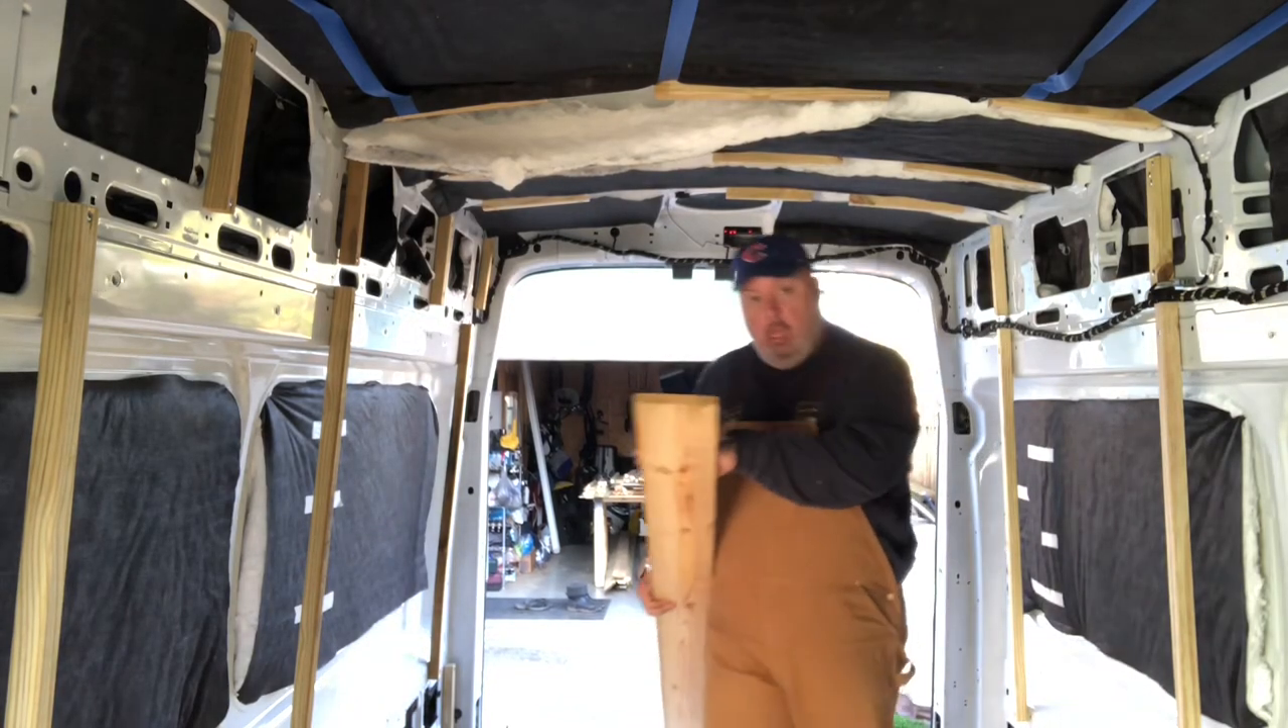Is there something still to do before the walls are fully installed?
Yes.